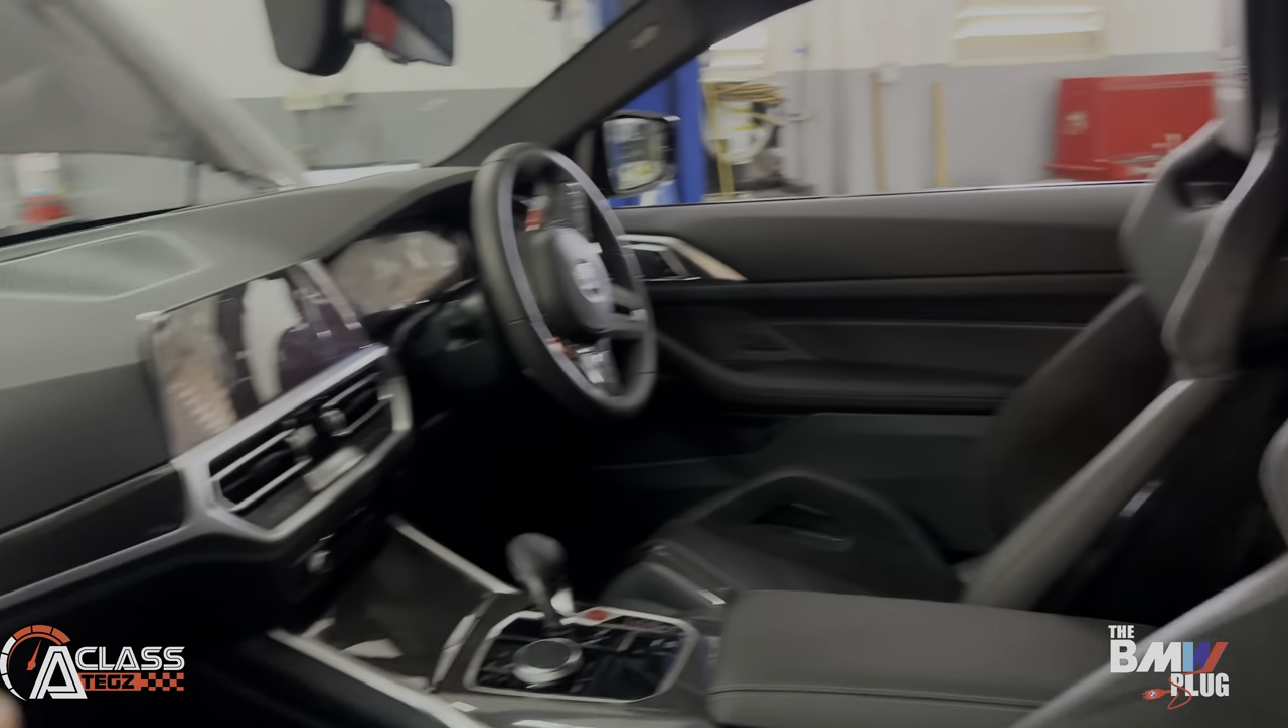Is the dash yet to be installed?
No.